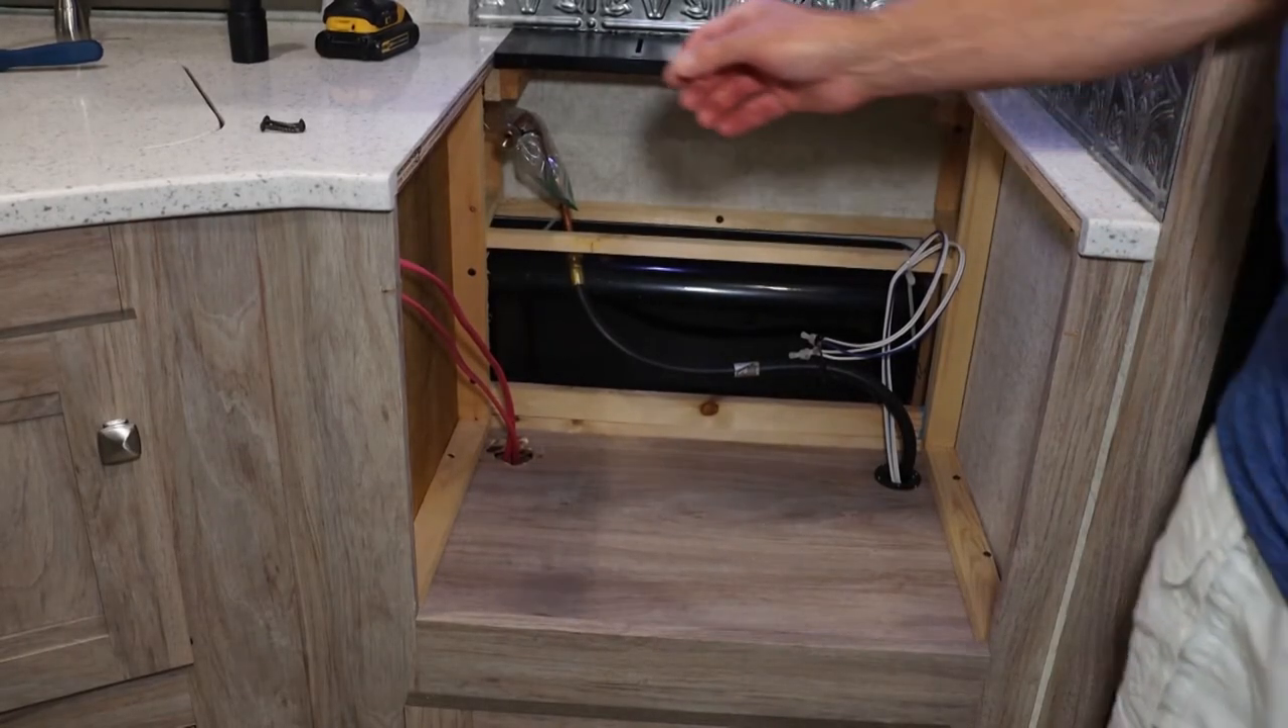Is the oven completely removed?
Yes.